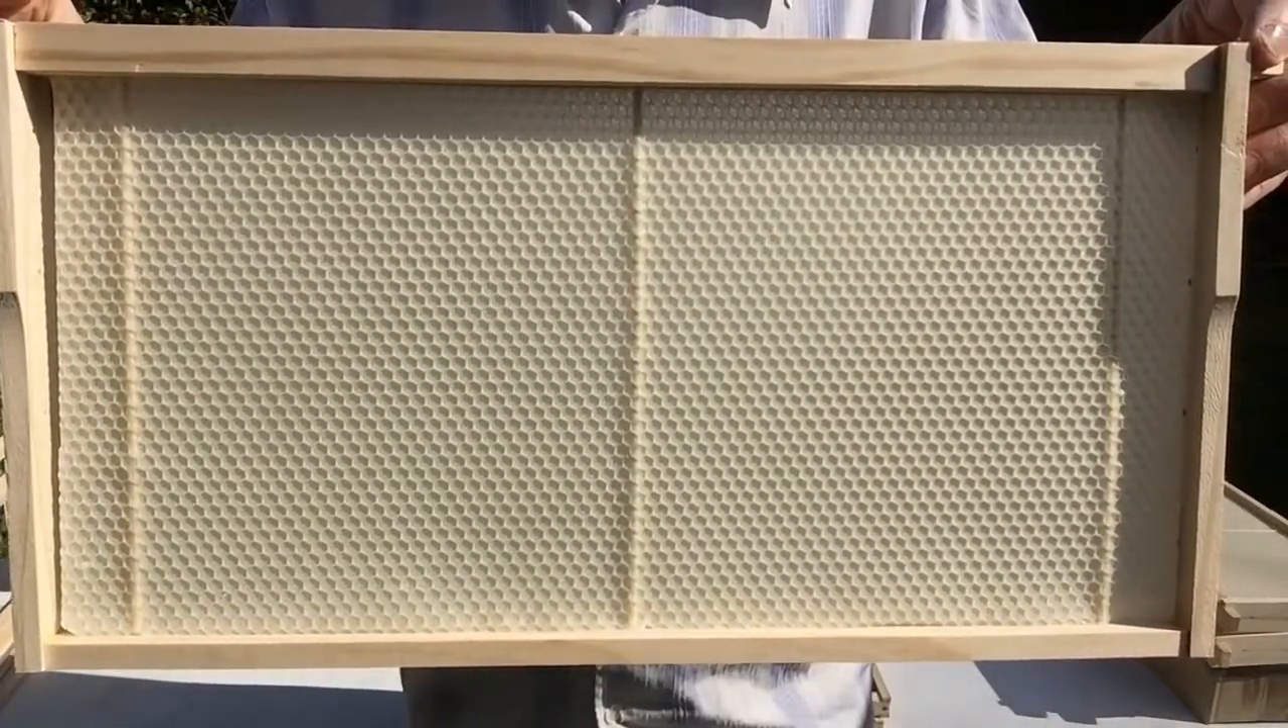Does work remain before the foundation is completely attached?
No.